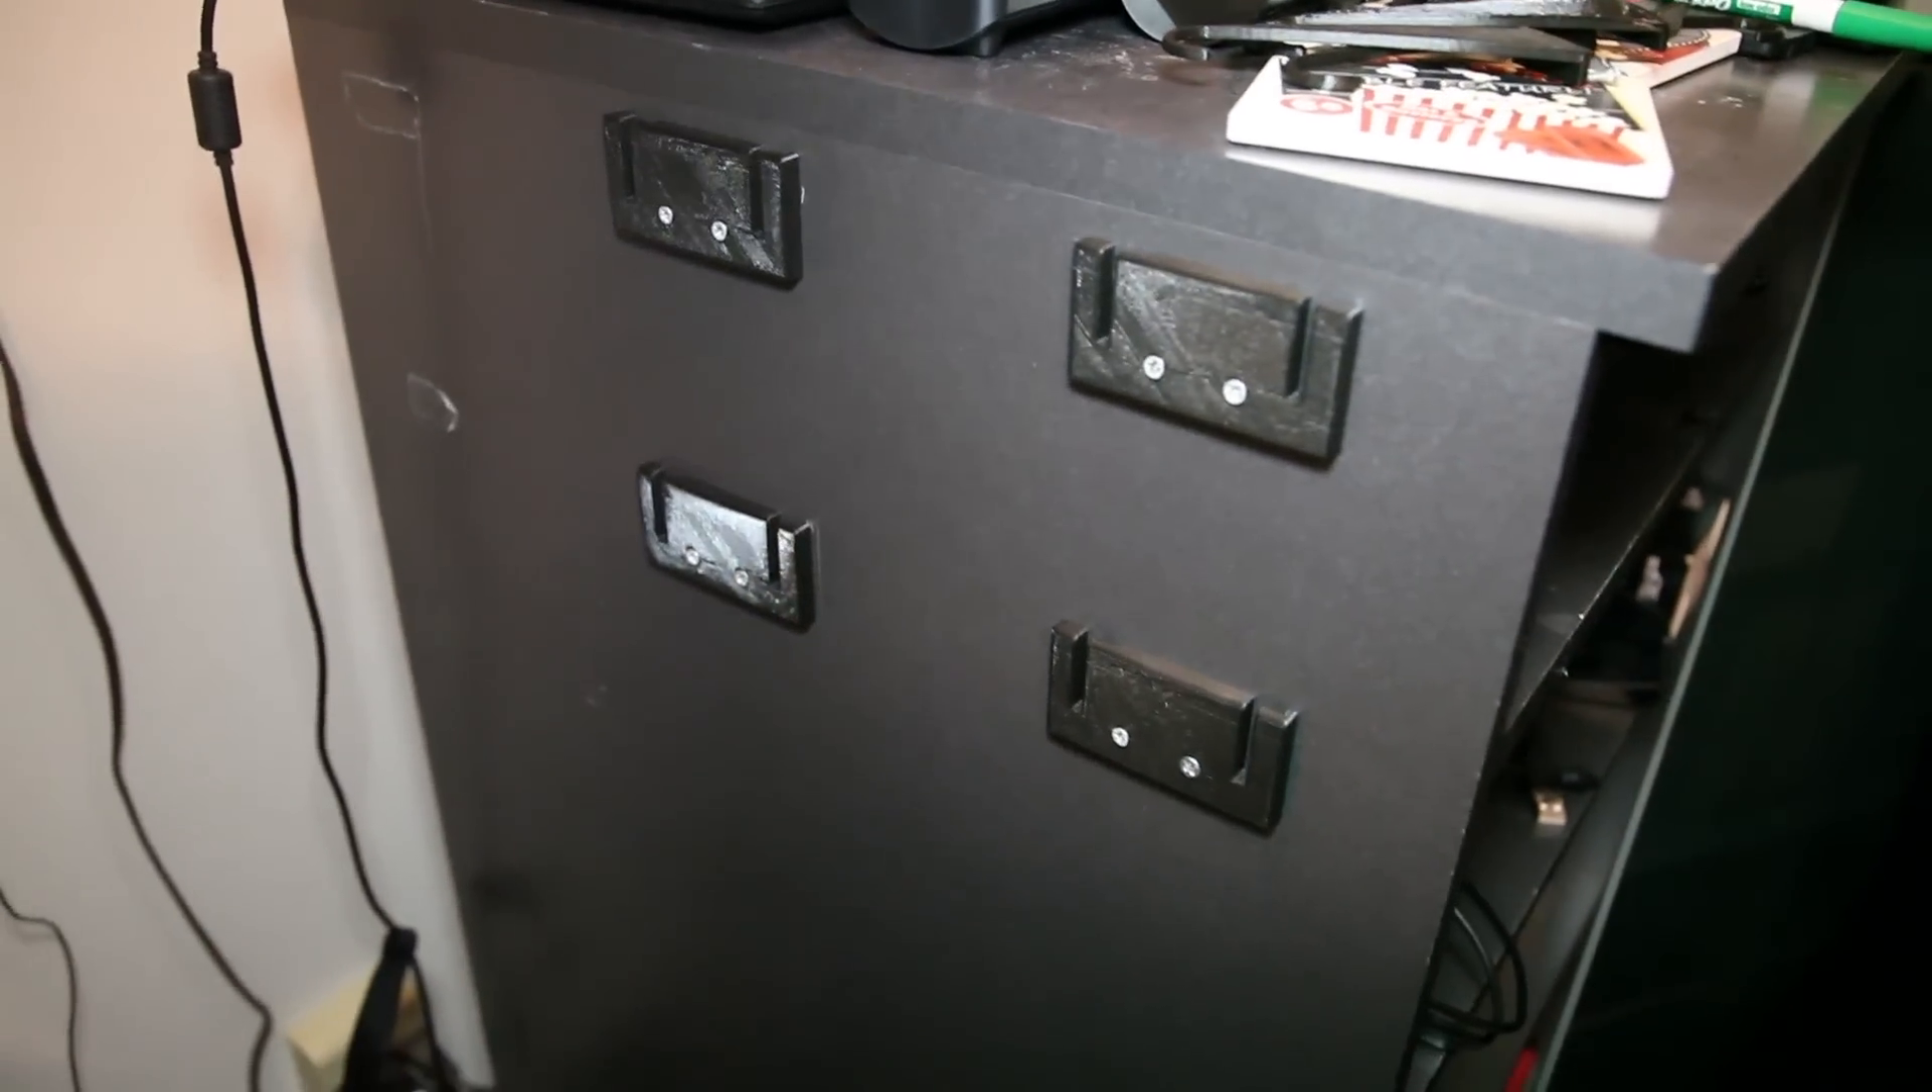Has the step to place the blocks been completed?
Yes.